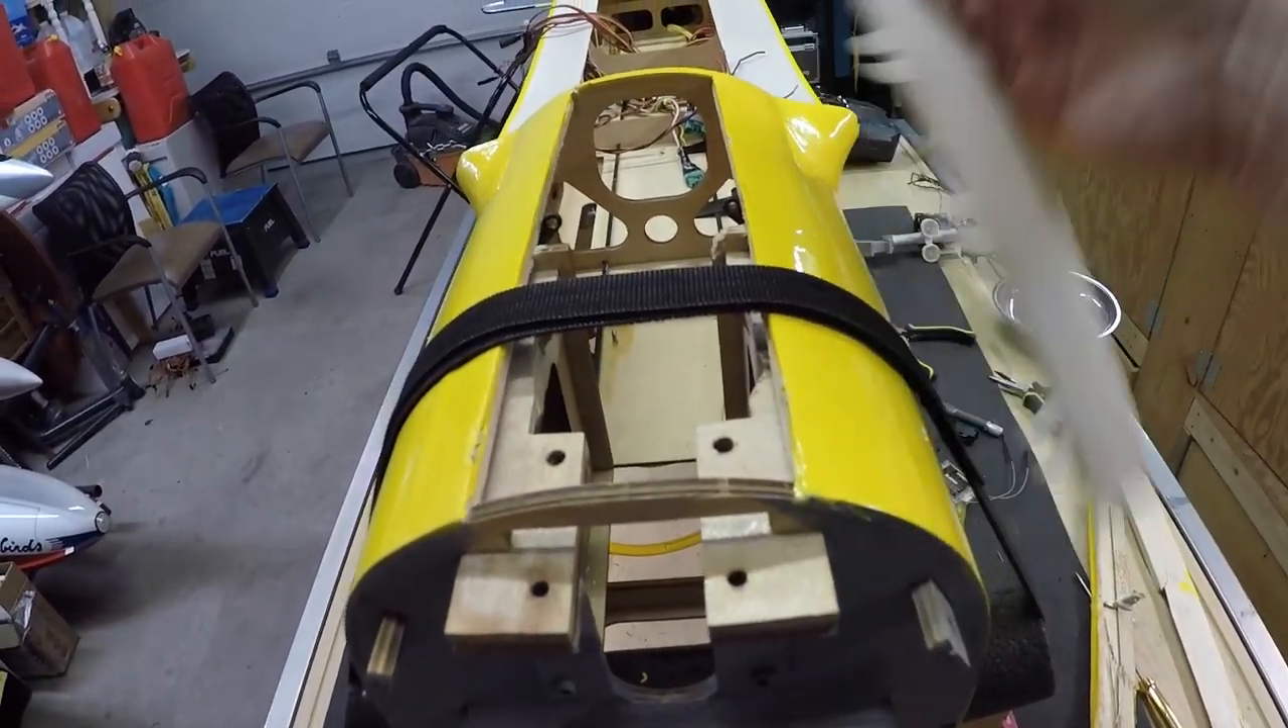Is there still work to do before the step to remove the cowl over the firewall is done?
No.